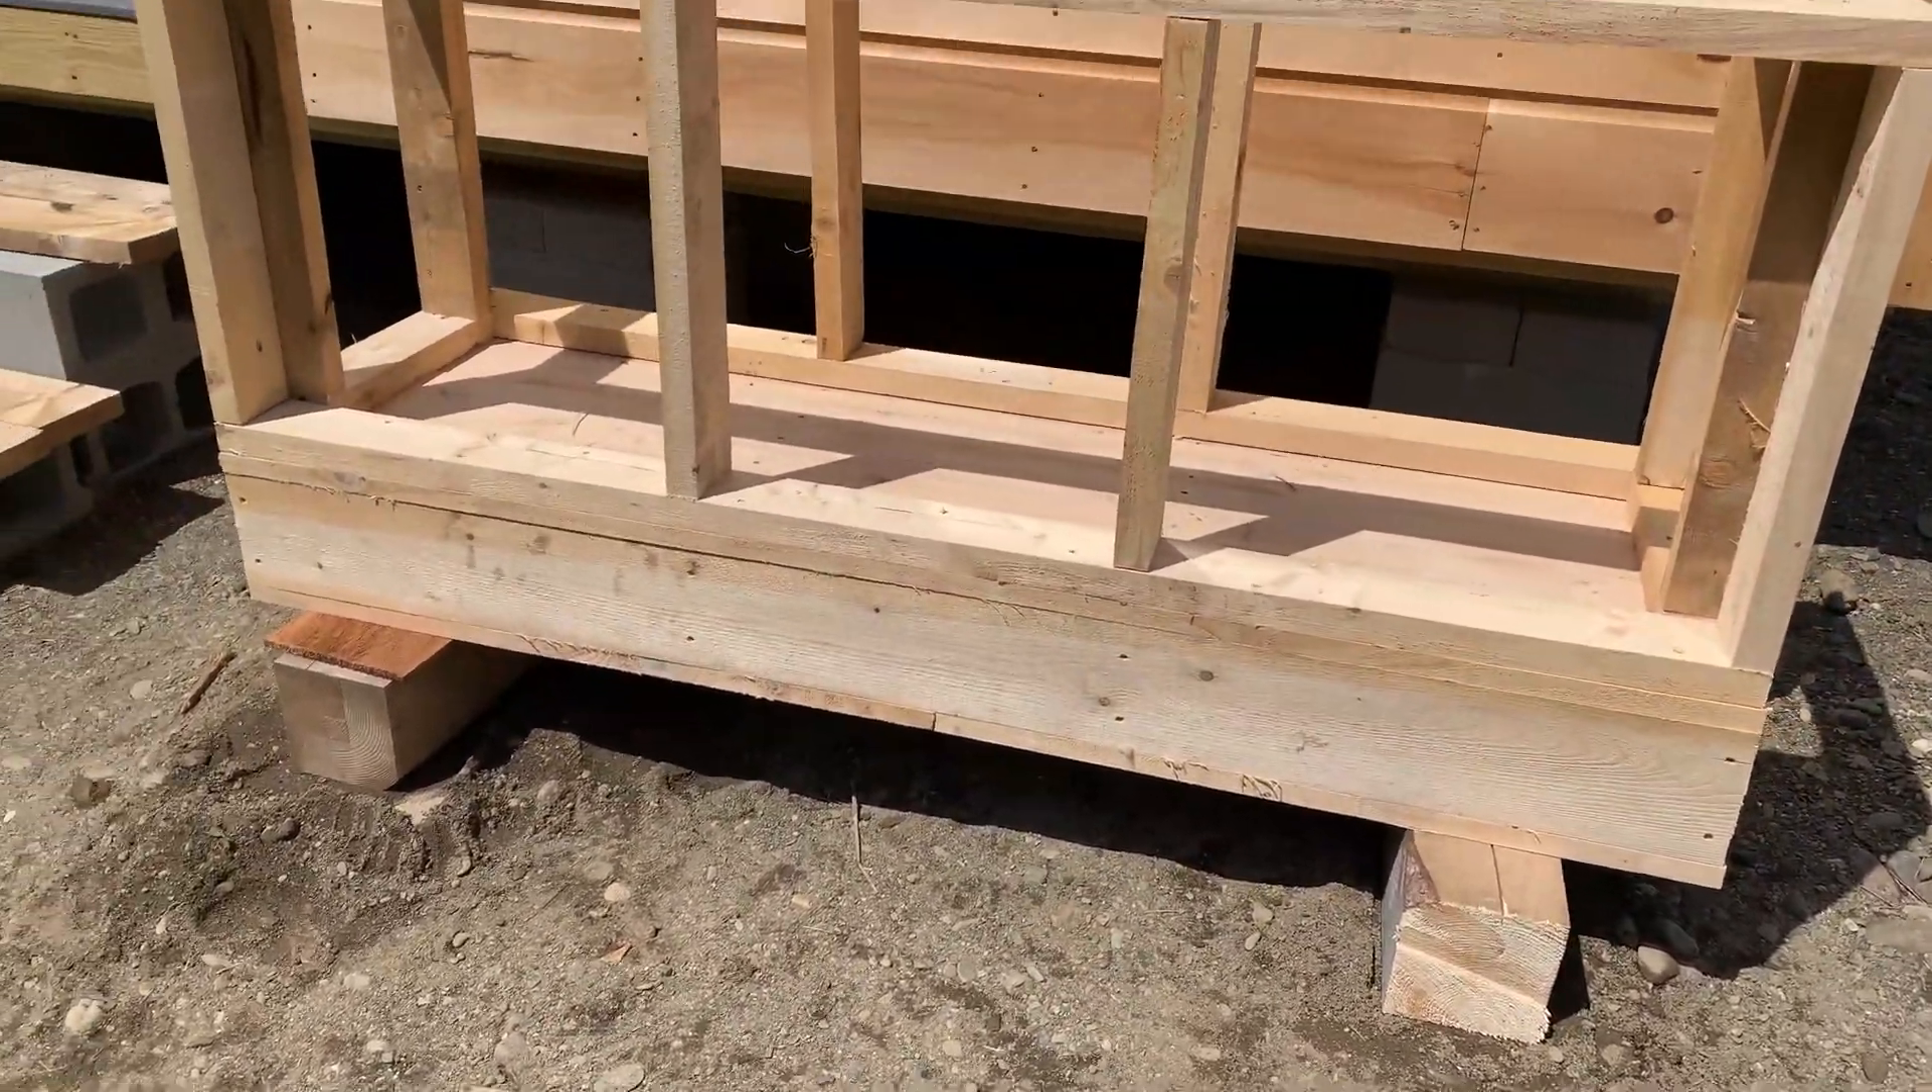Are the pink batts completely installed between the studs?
No.